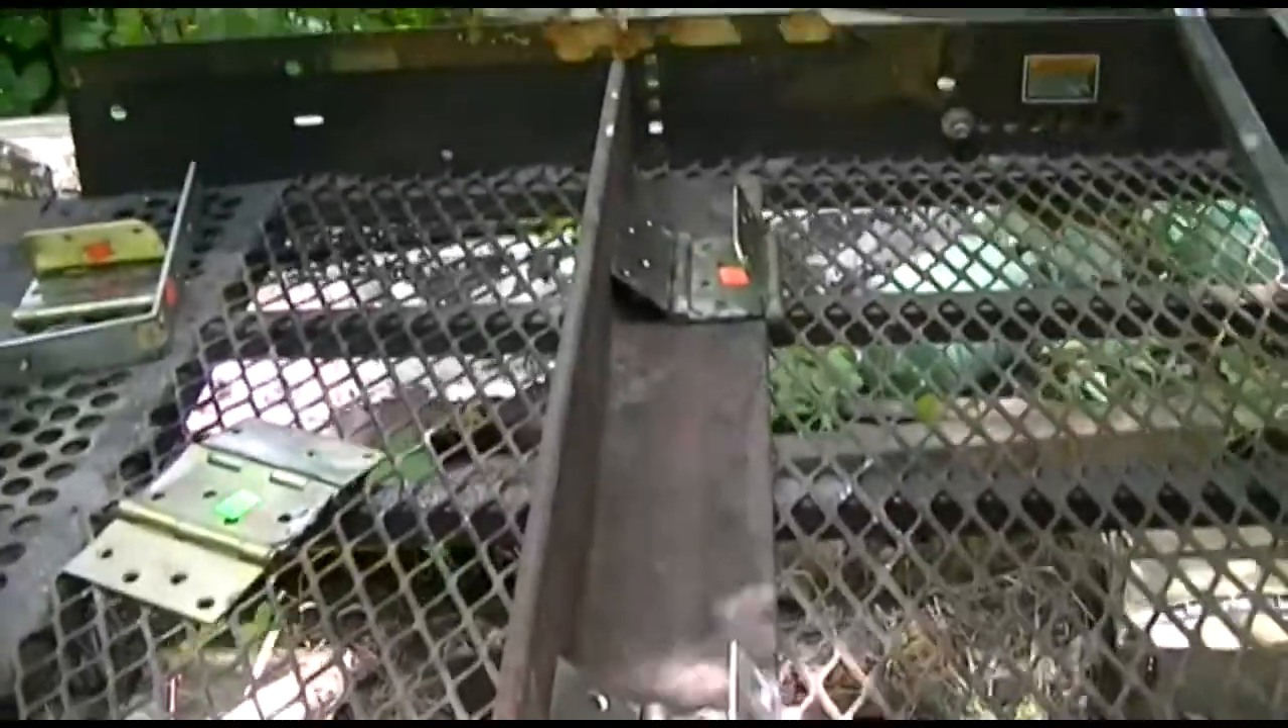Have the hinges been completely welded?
No.